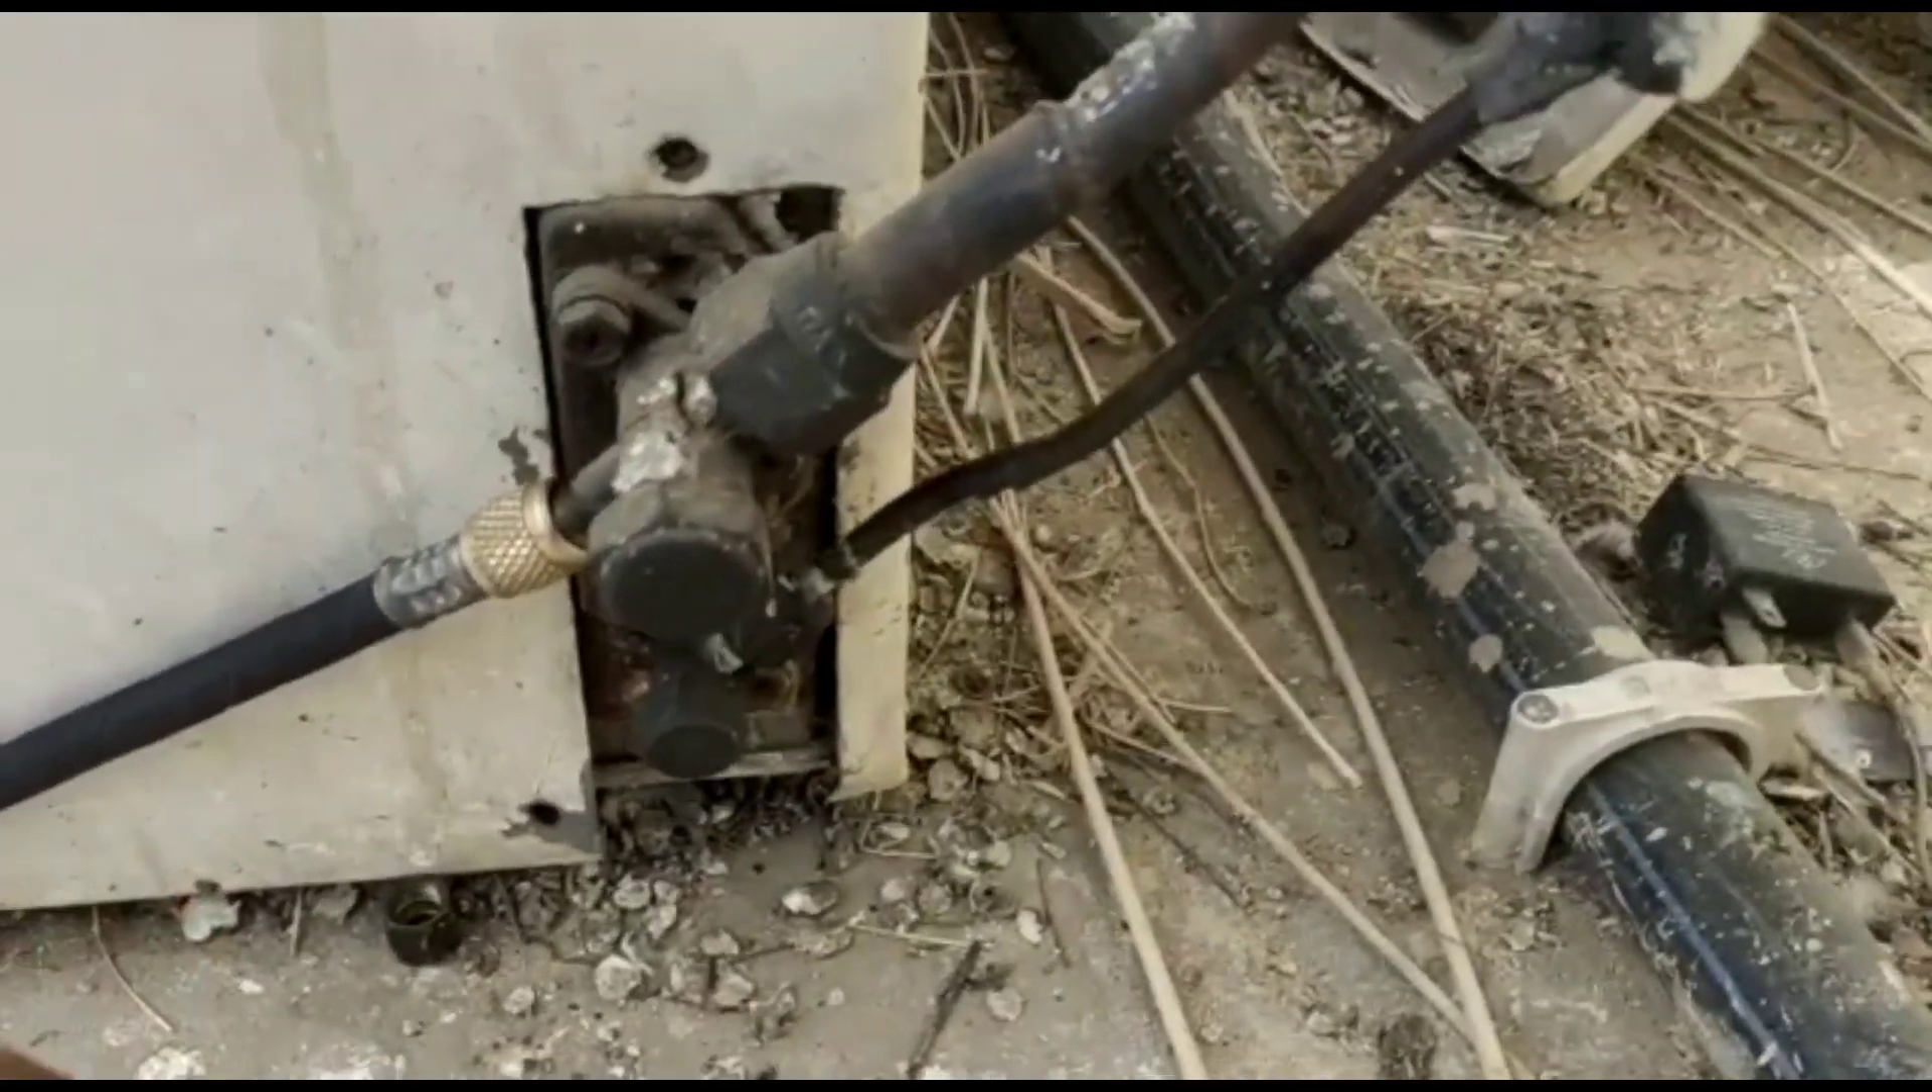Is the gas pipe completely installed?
Yes.